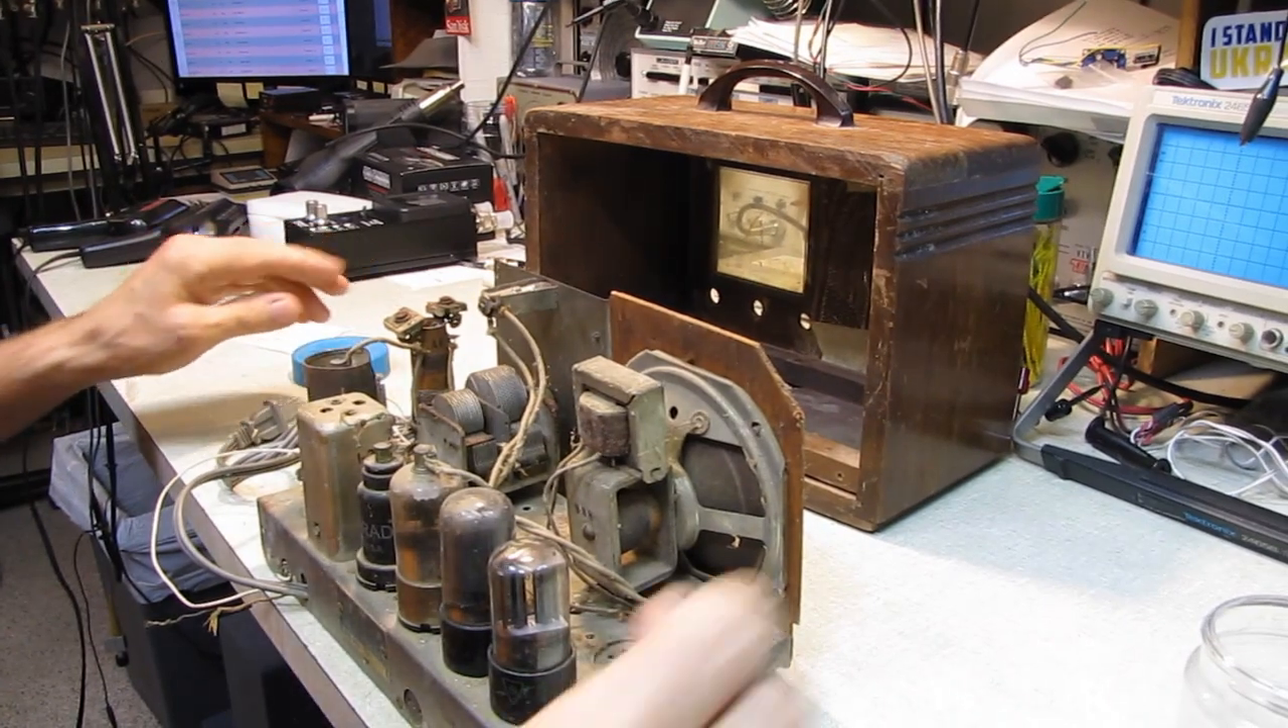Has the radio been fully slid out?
Yes.